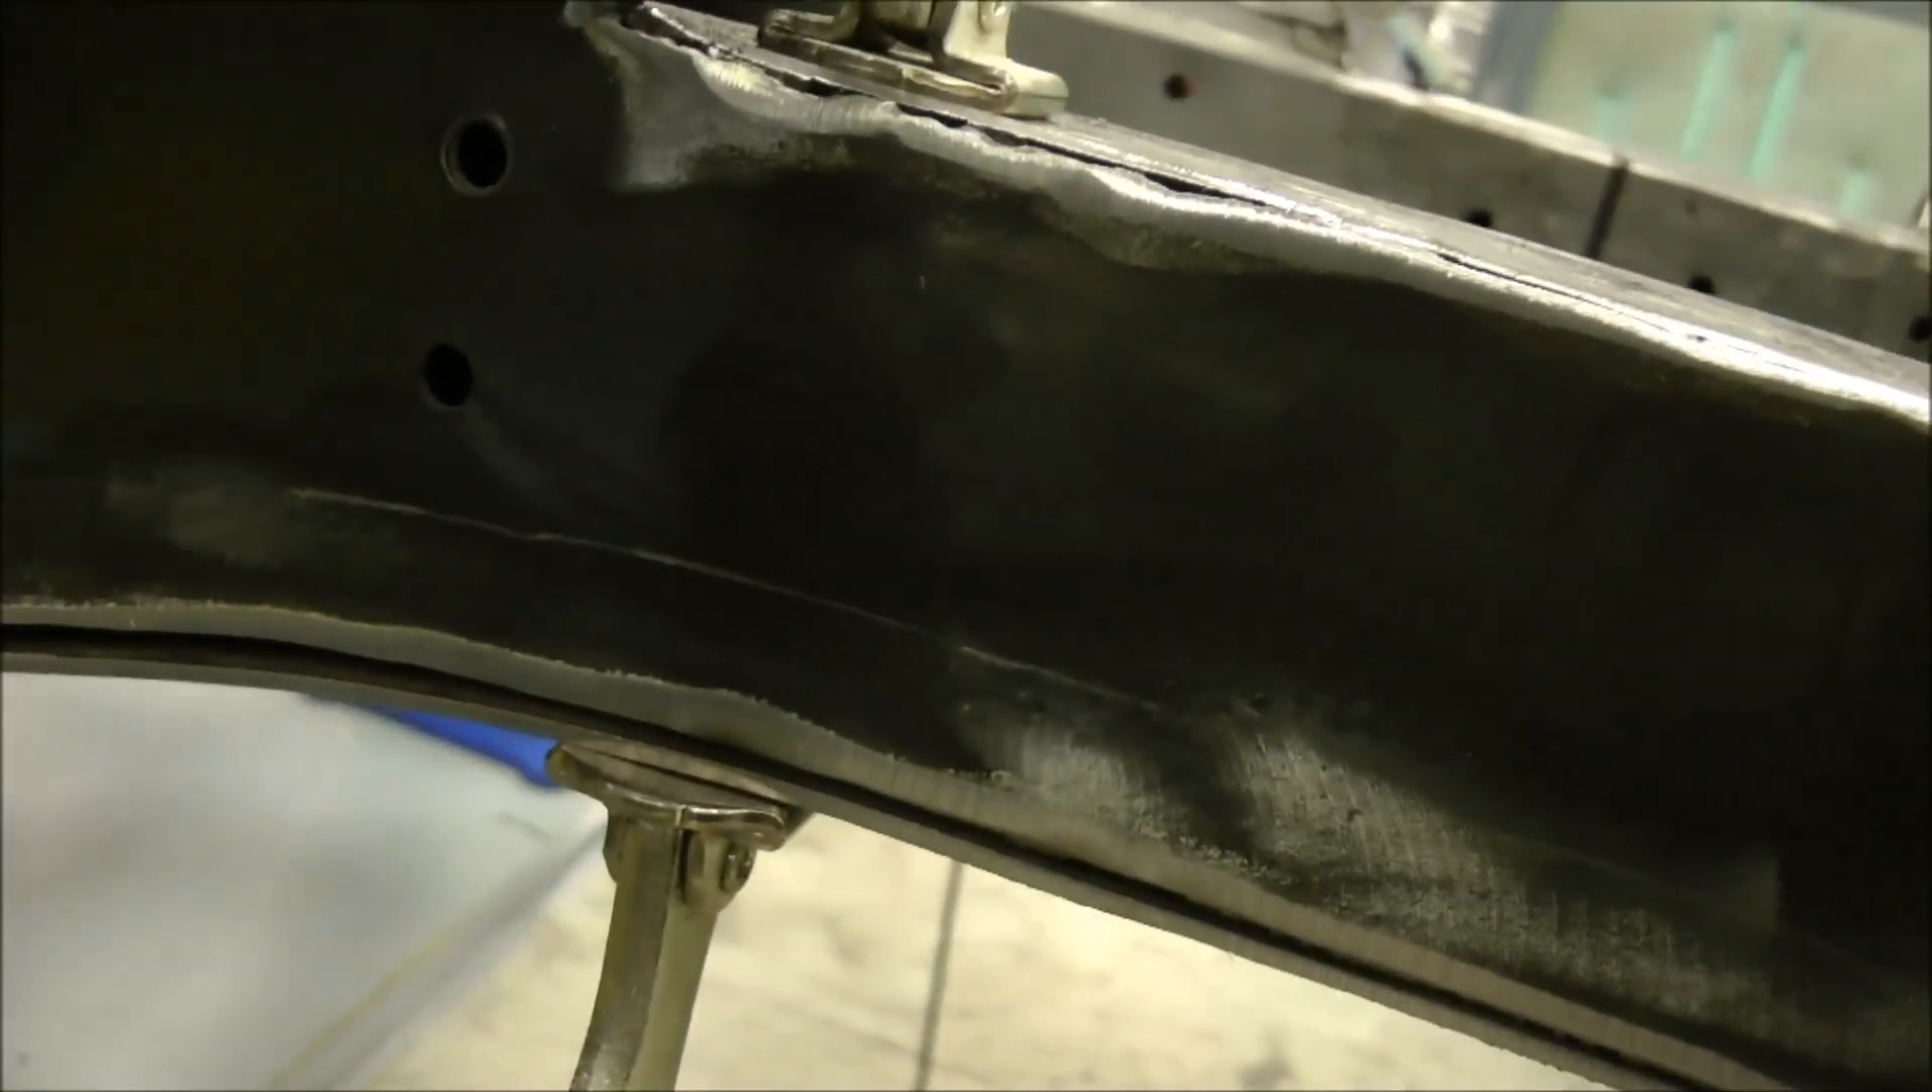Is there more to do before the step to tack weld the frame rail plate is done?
Yes.